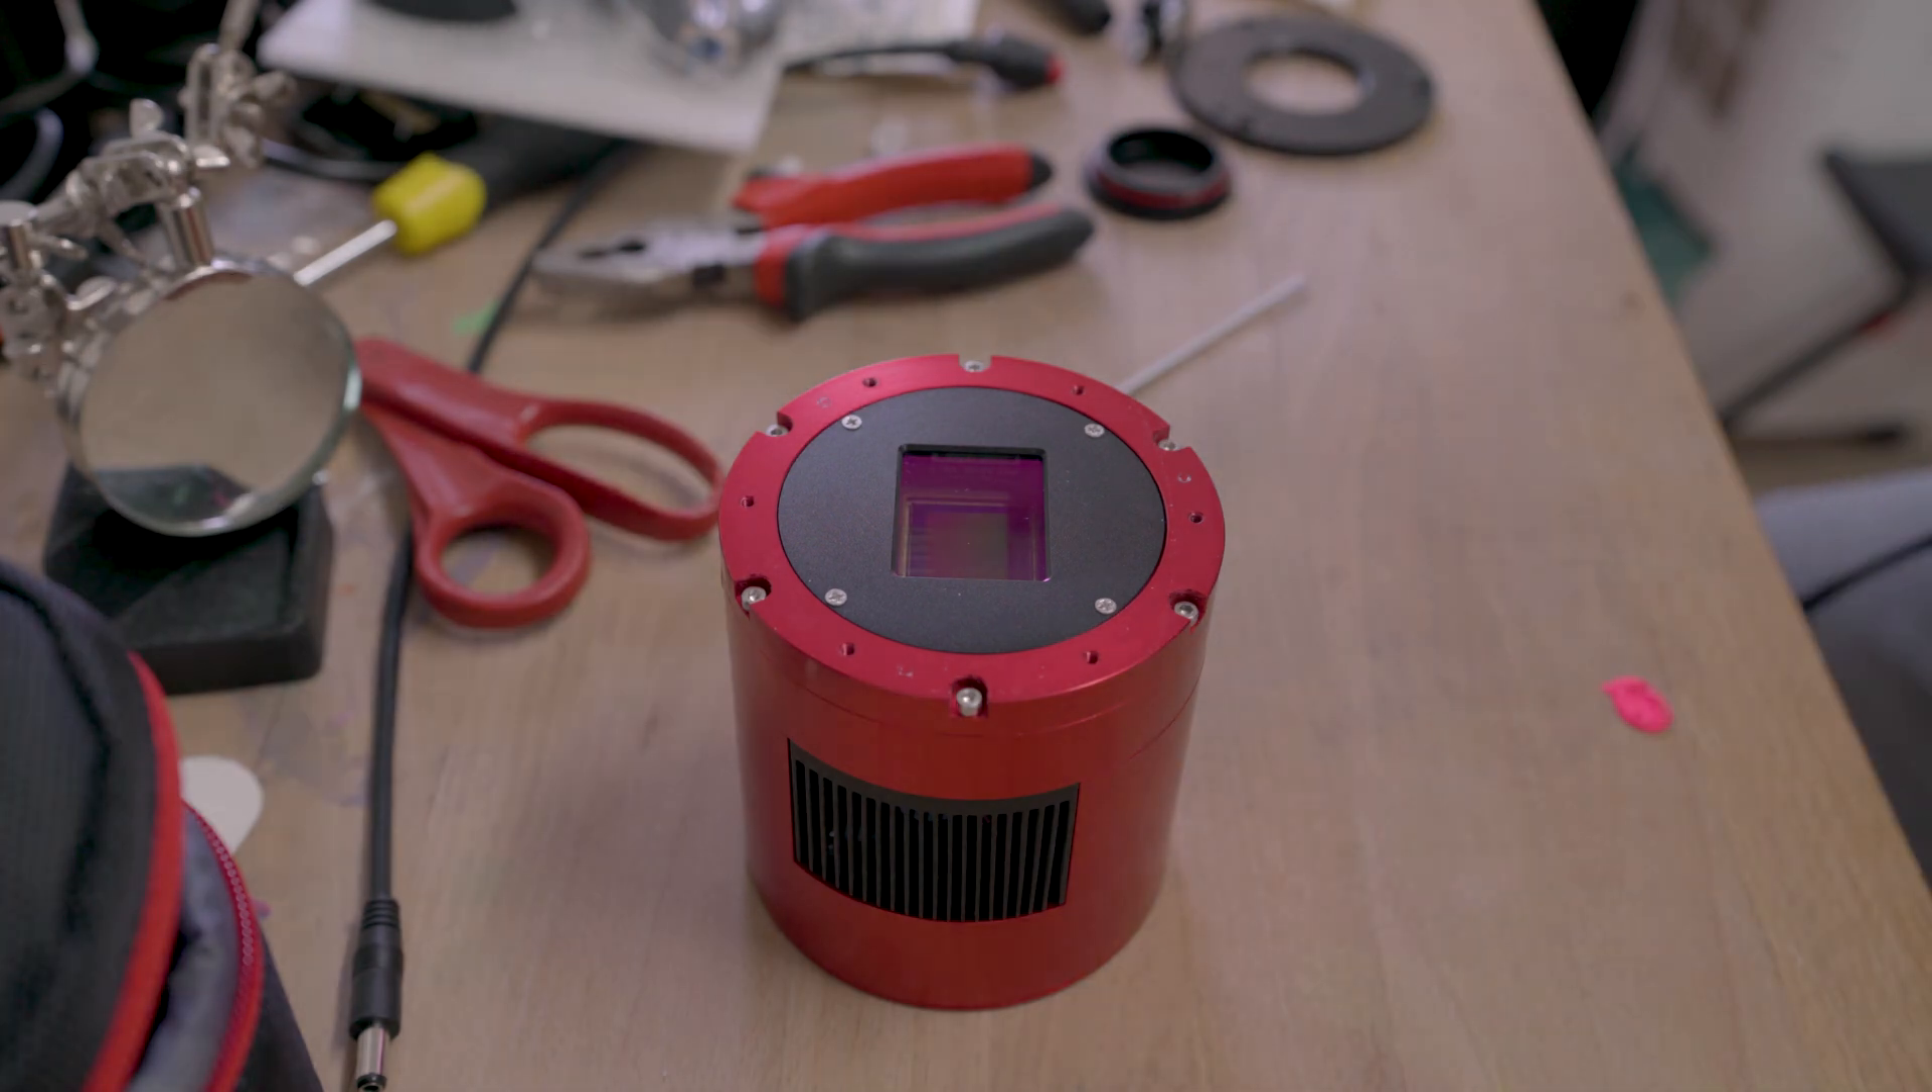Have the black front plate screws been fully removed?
No.